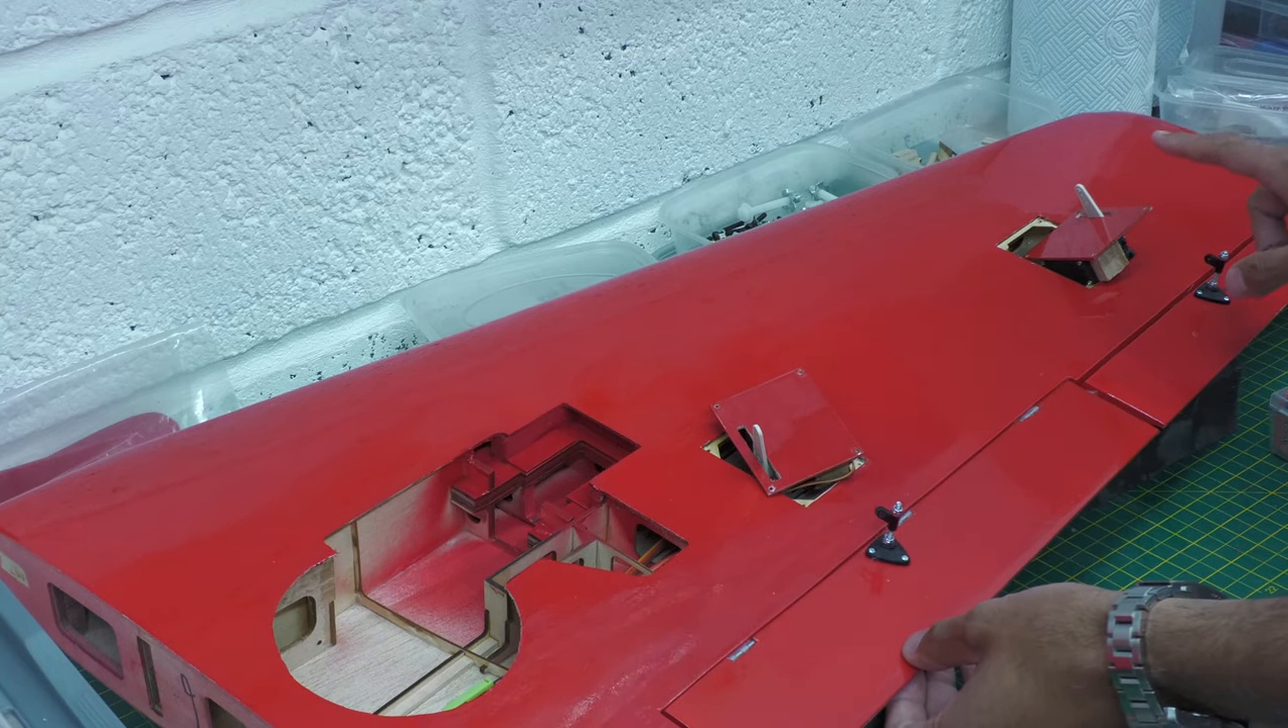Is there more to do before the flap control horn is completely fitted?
No.